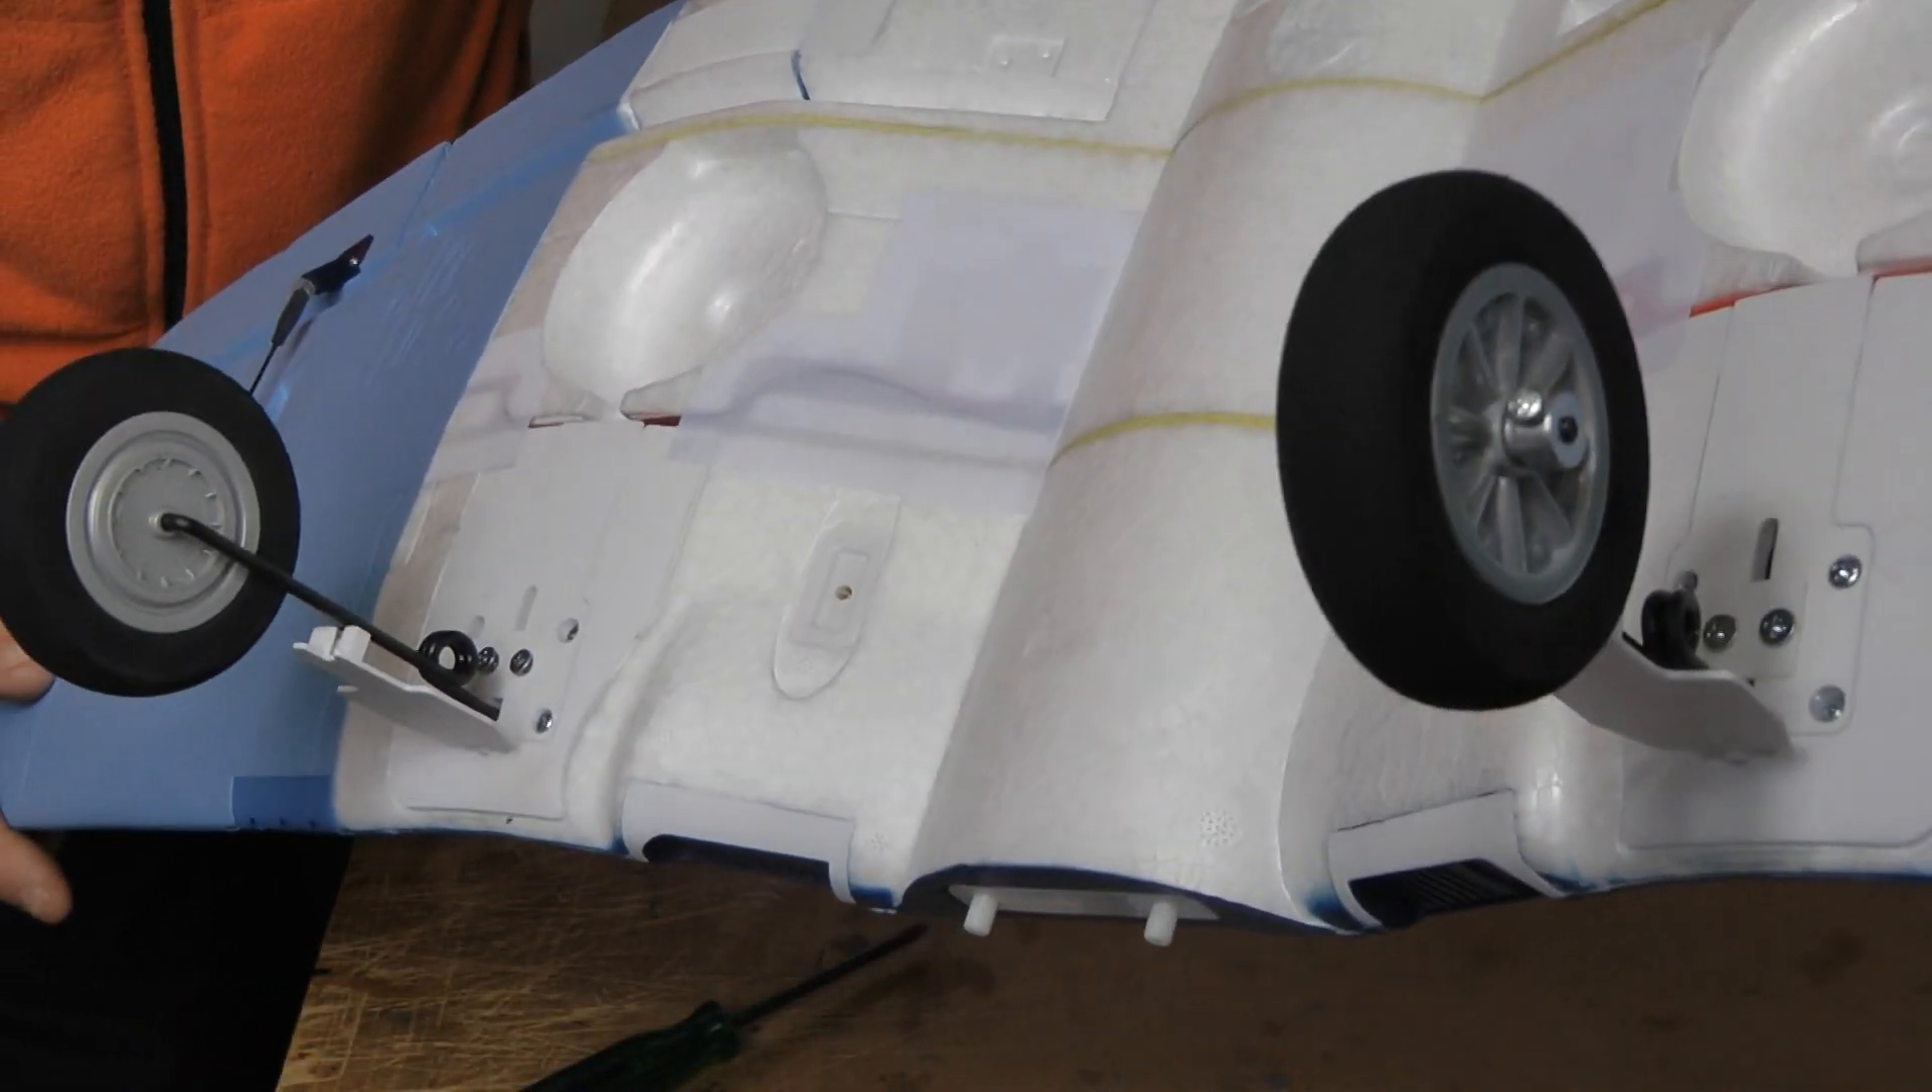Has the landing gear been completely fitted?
Yes.